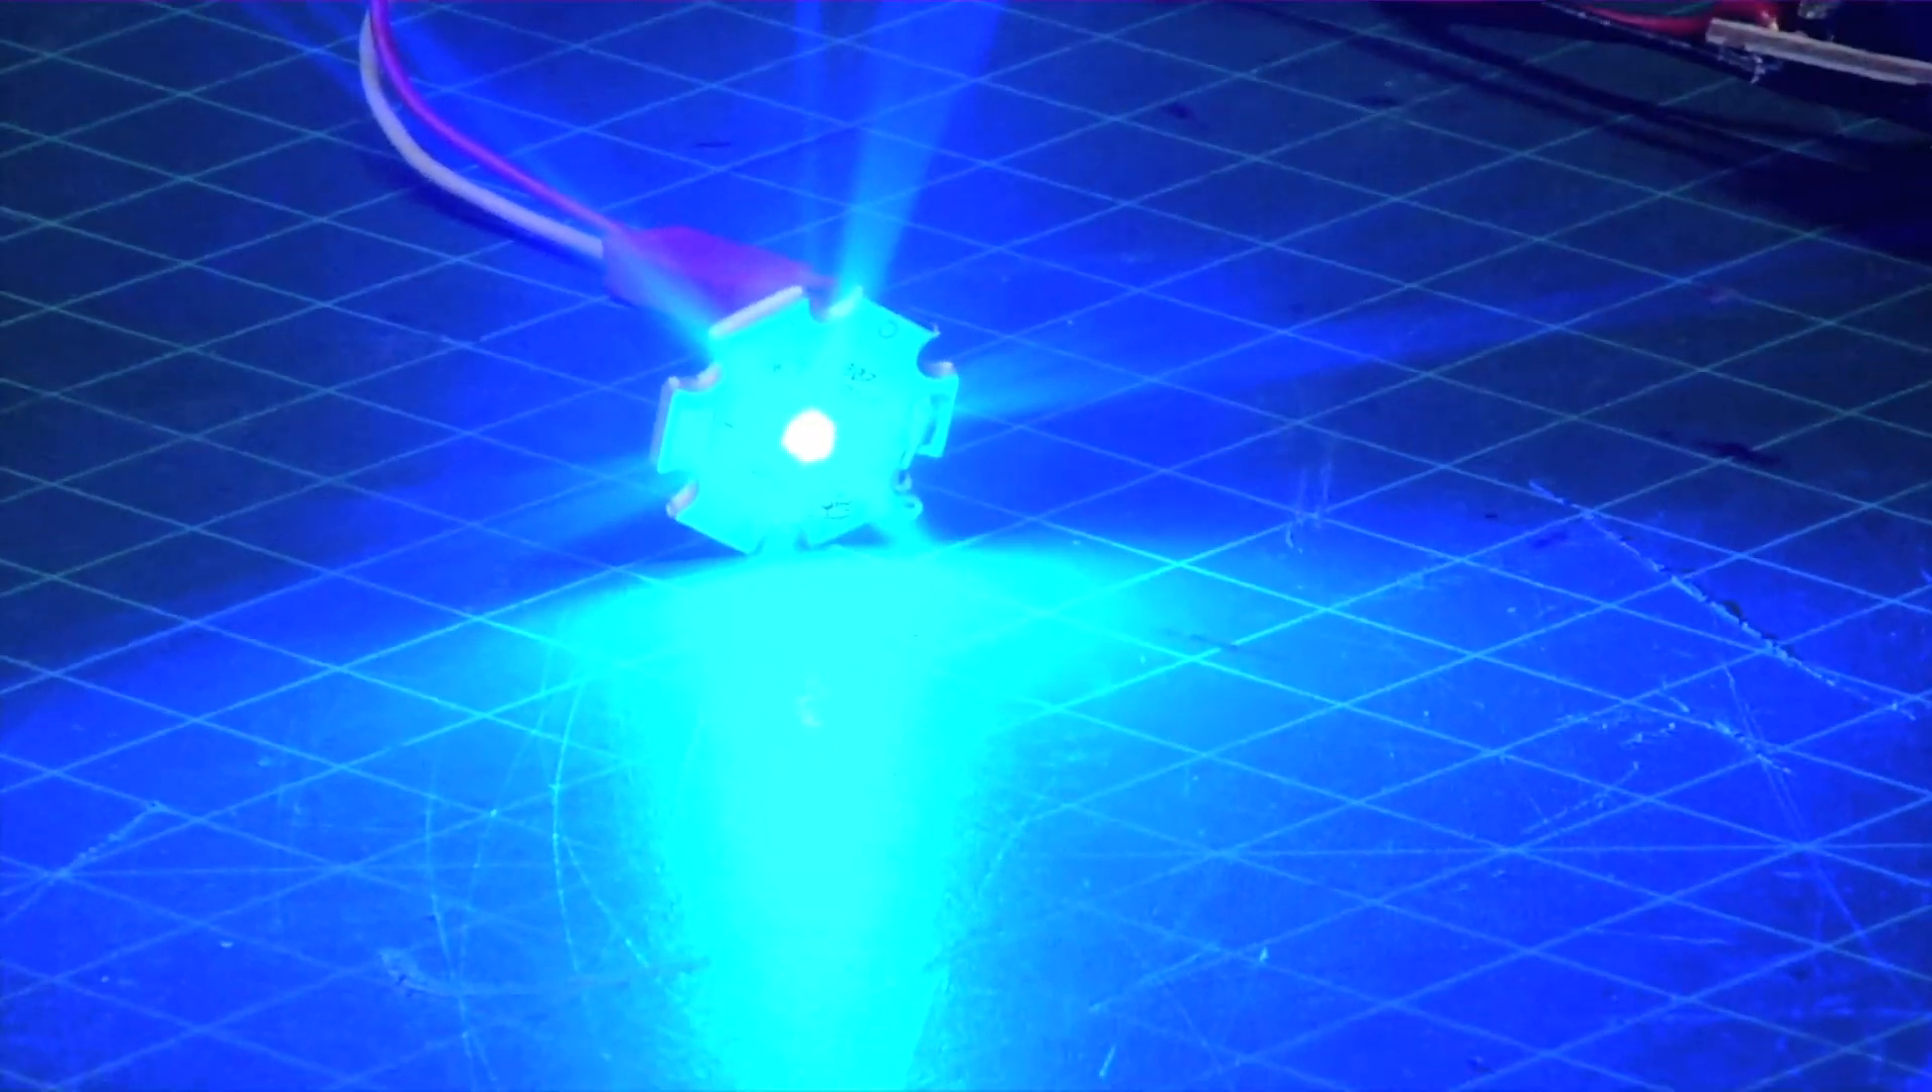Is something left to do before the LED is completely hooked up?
No.